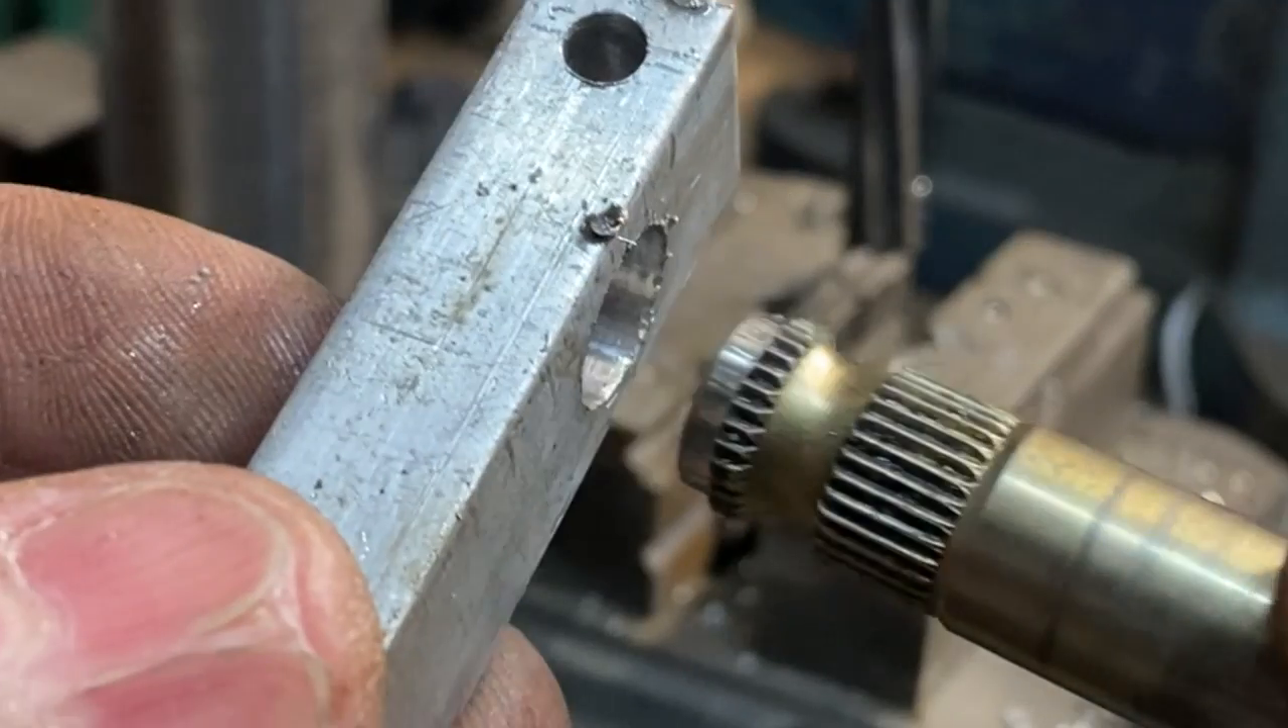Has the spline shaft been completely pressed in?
No.